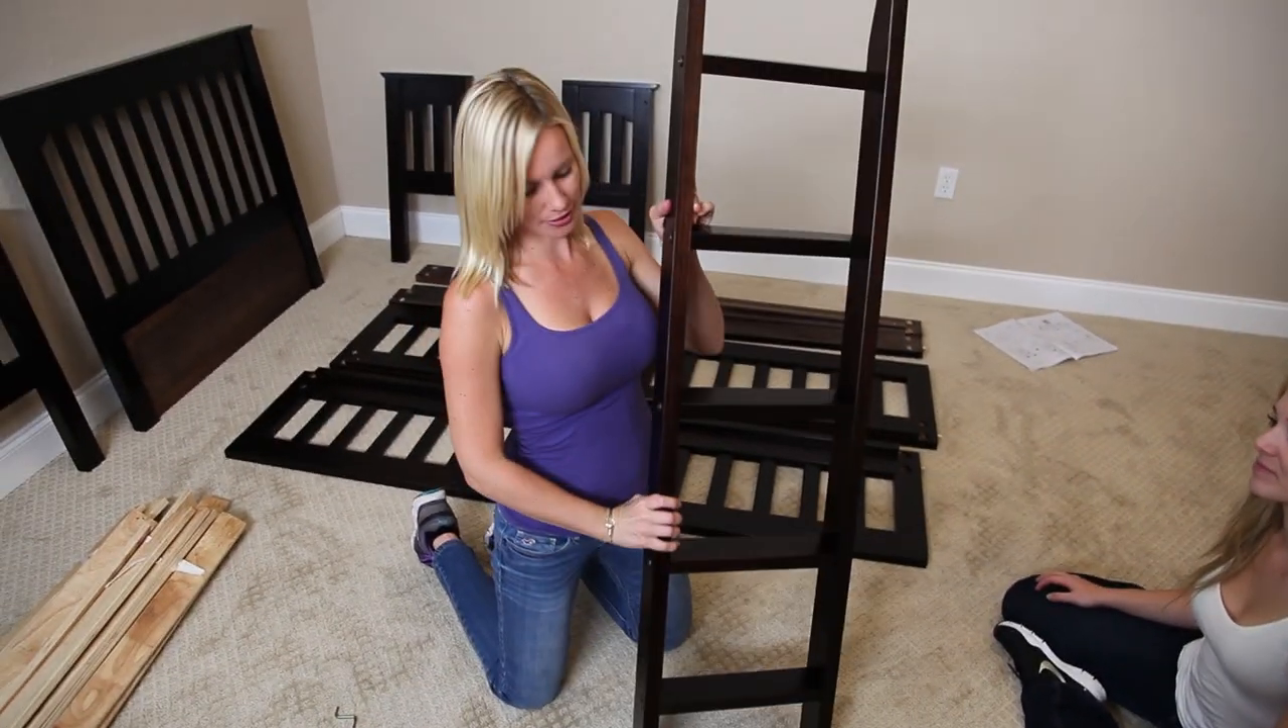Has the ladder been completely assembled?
Yes.